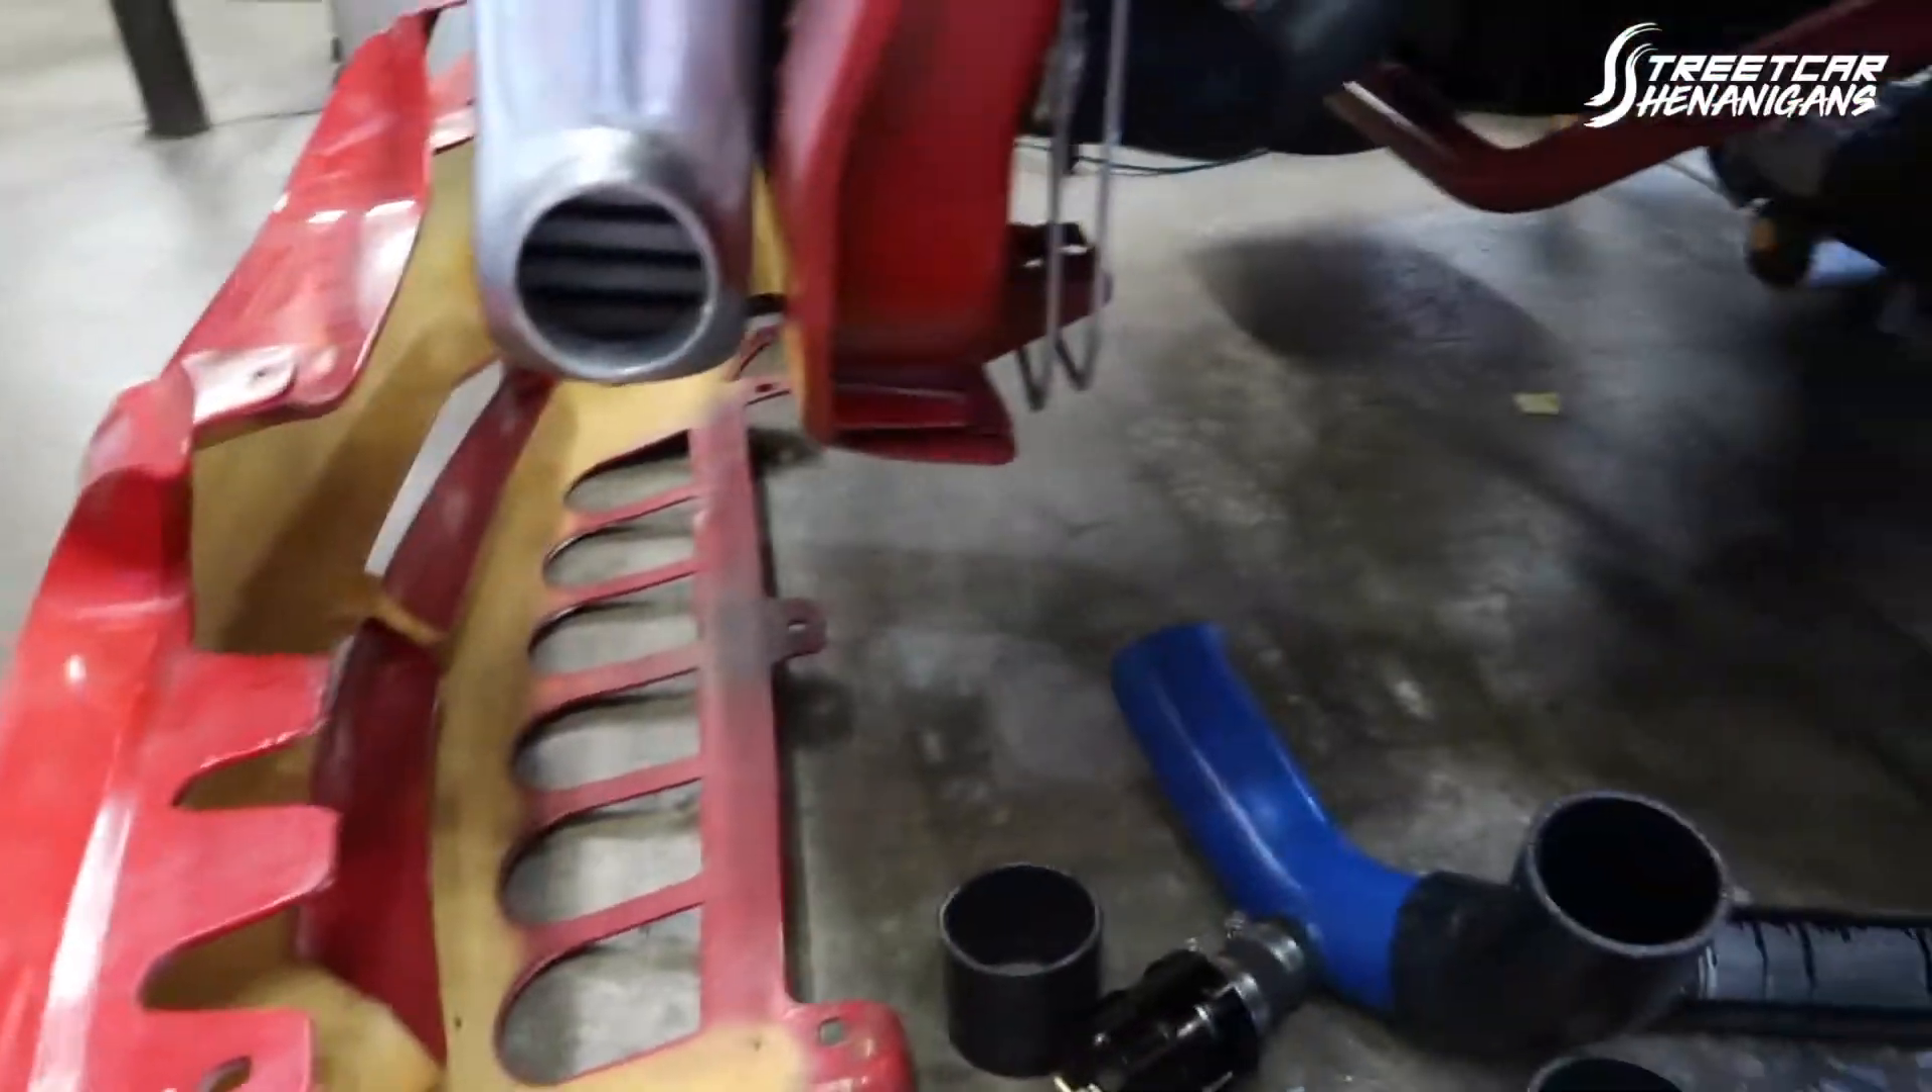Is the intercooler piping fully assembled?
No.